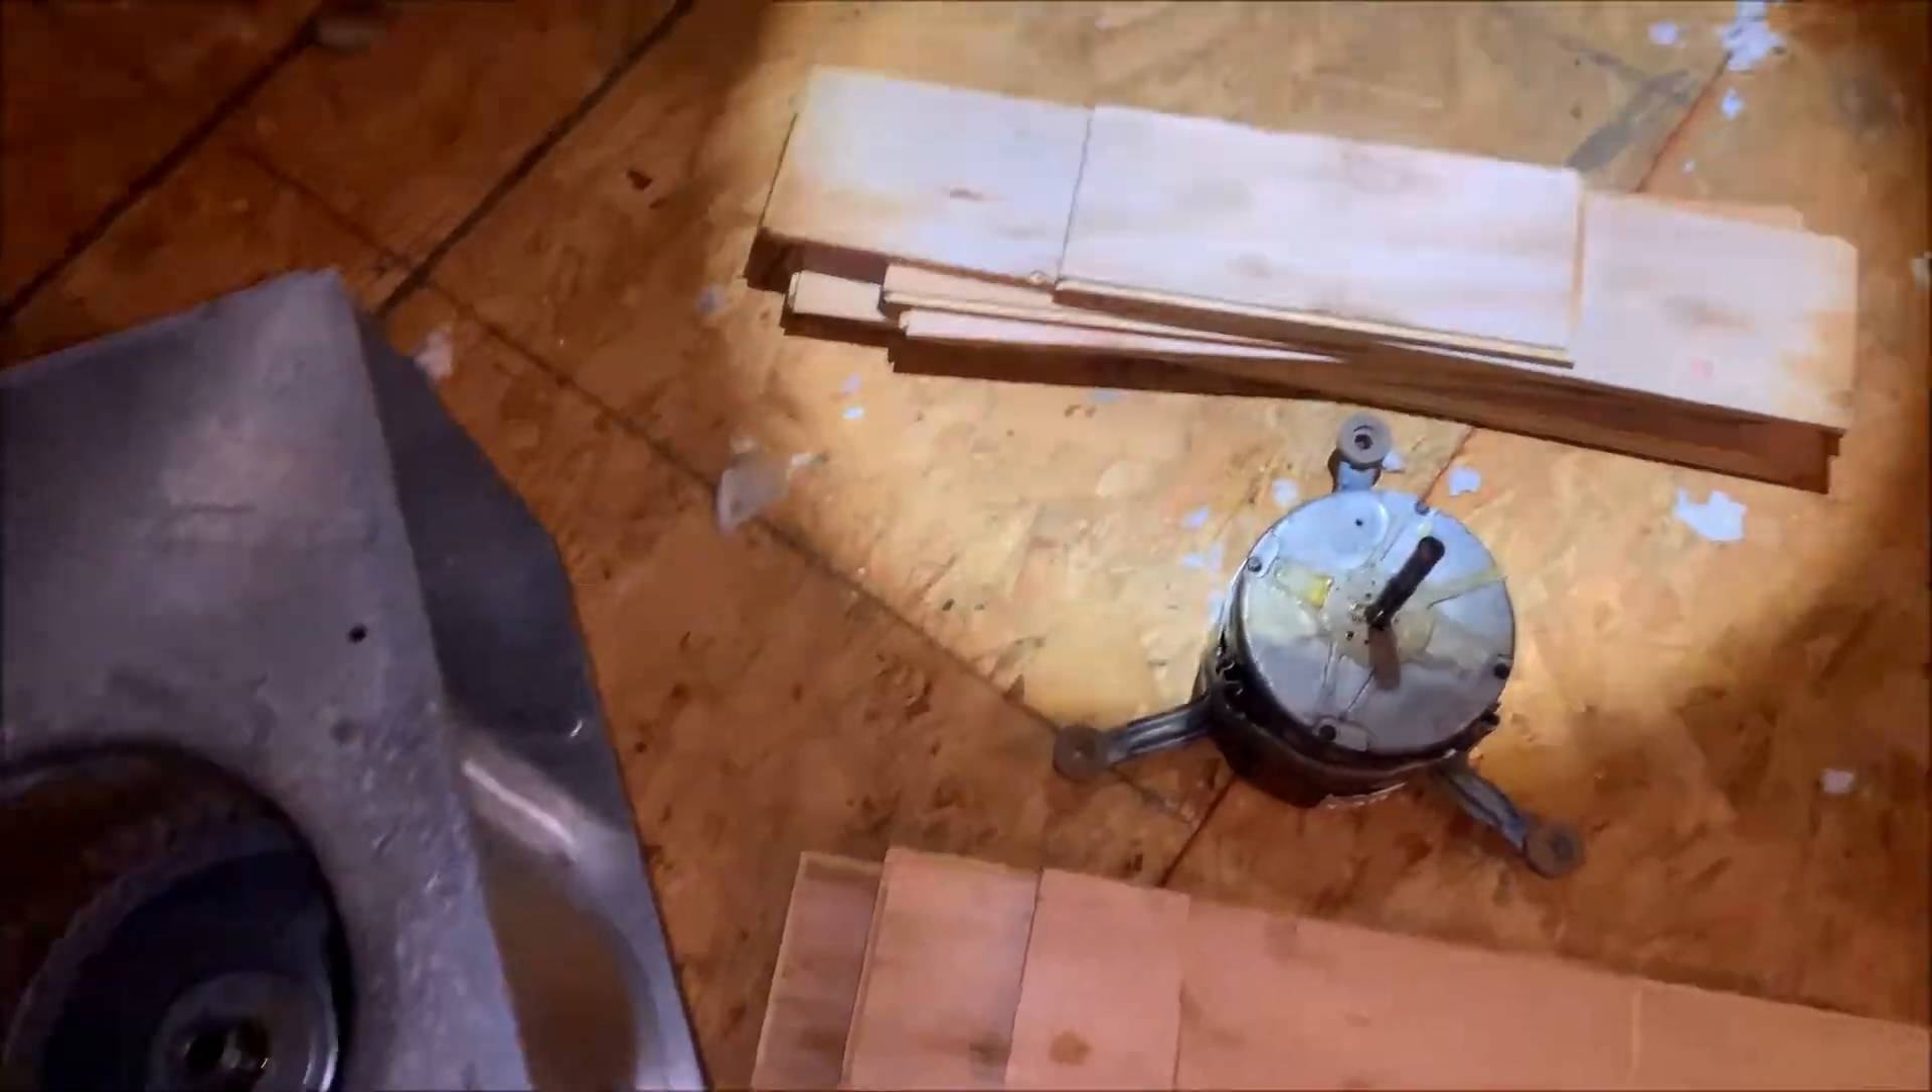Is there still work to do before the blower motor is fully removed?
No.